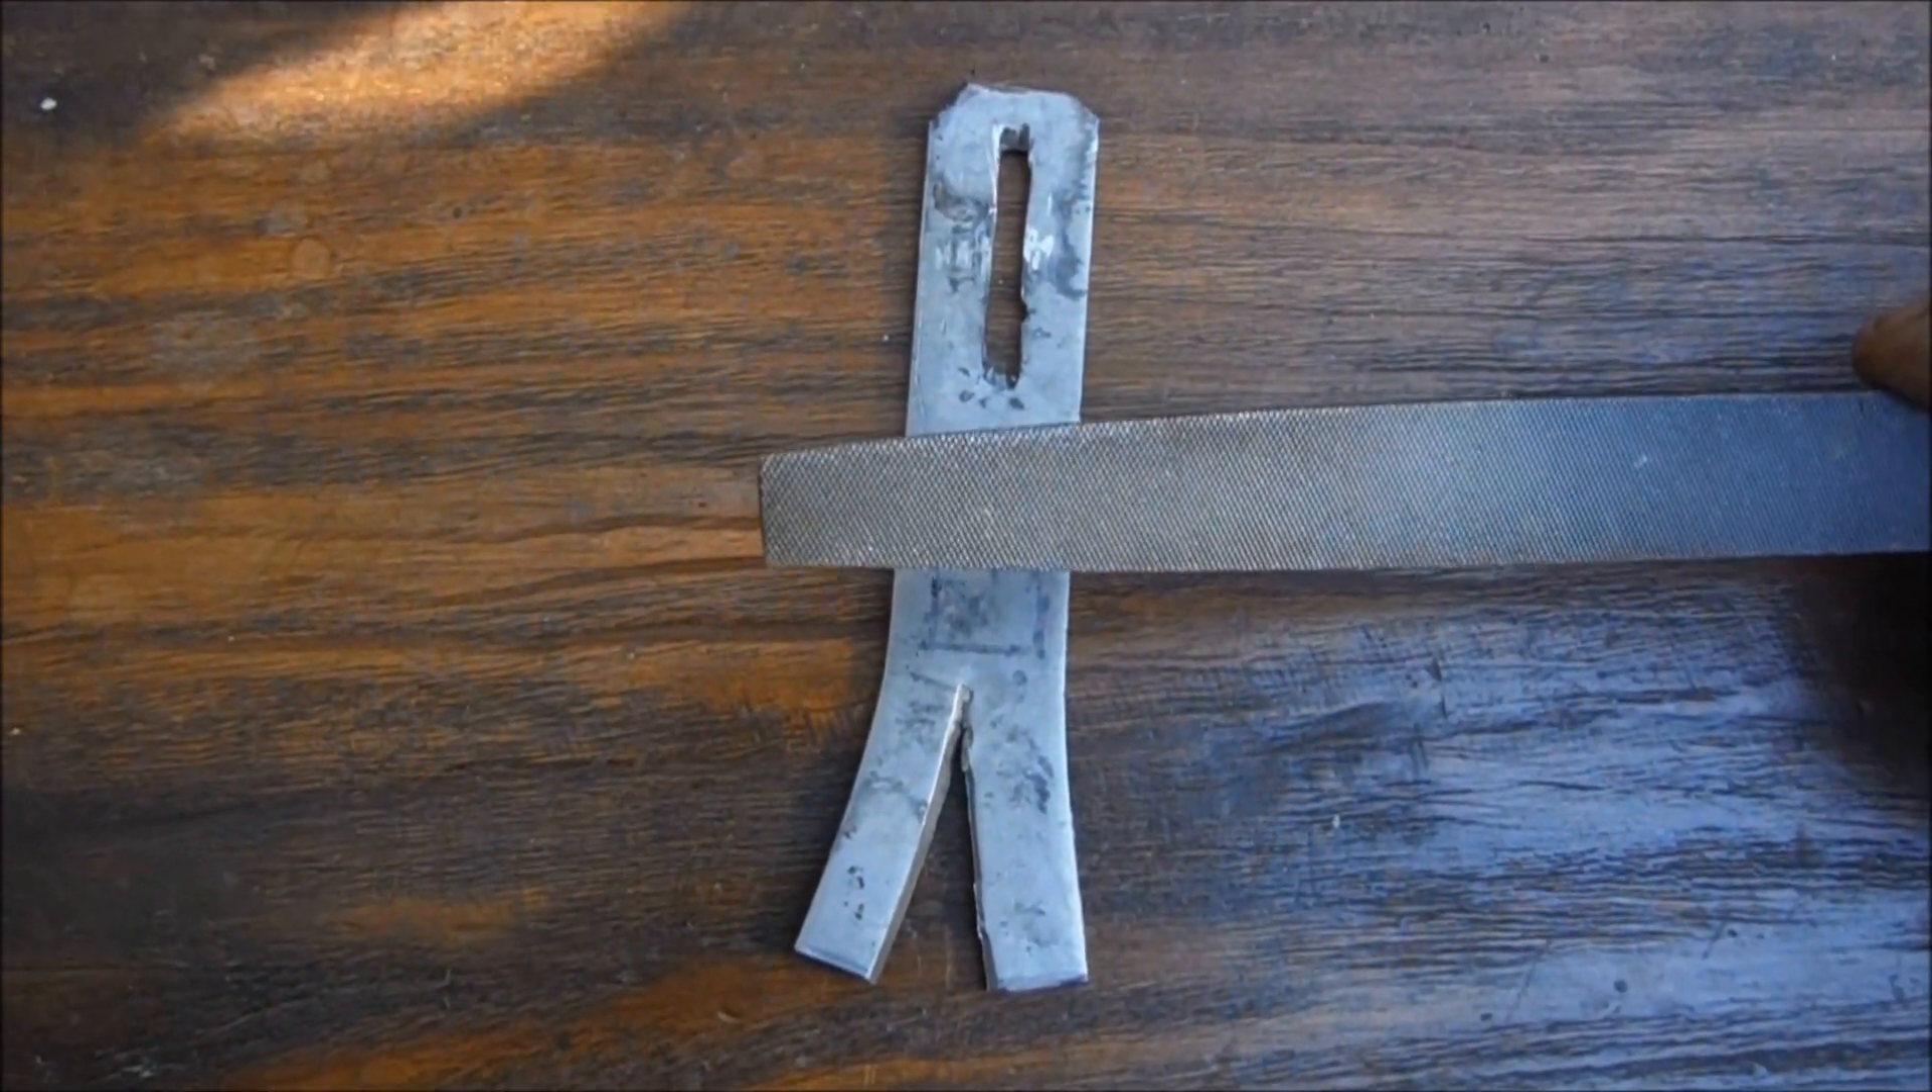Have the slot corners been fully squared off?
No.